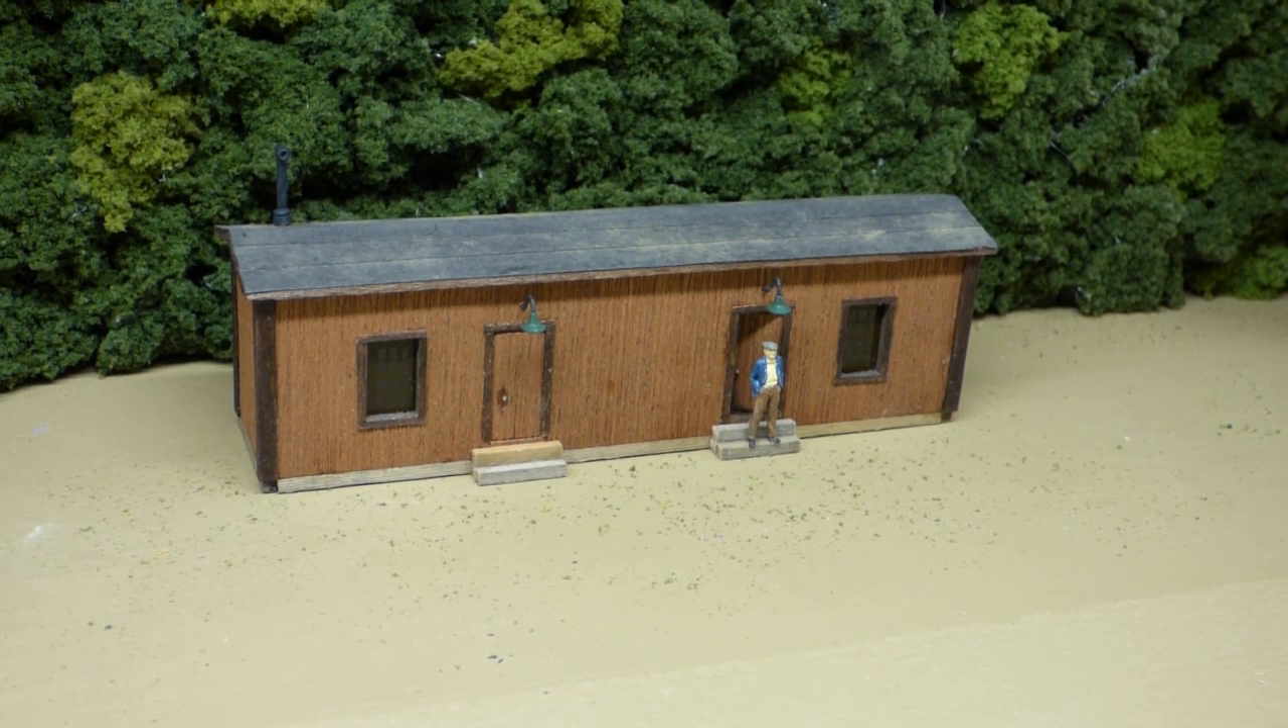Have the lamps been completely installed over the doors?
Yes.